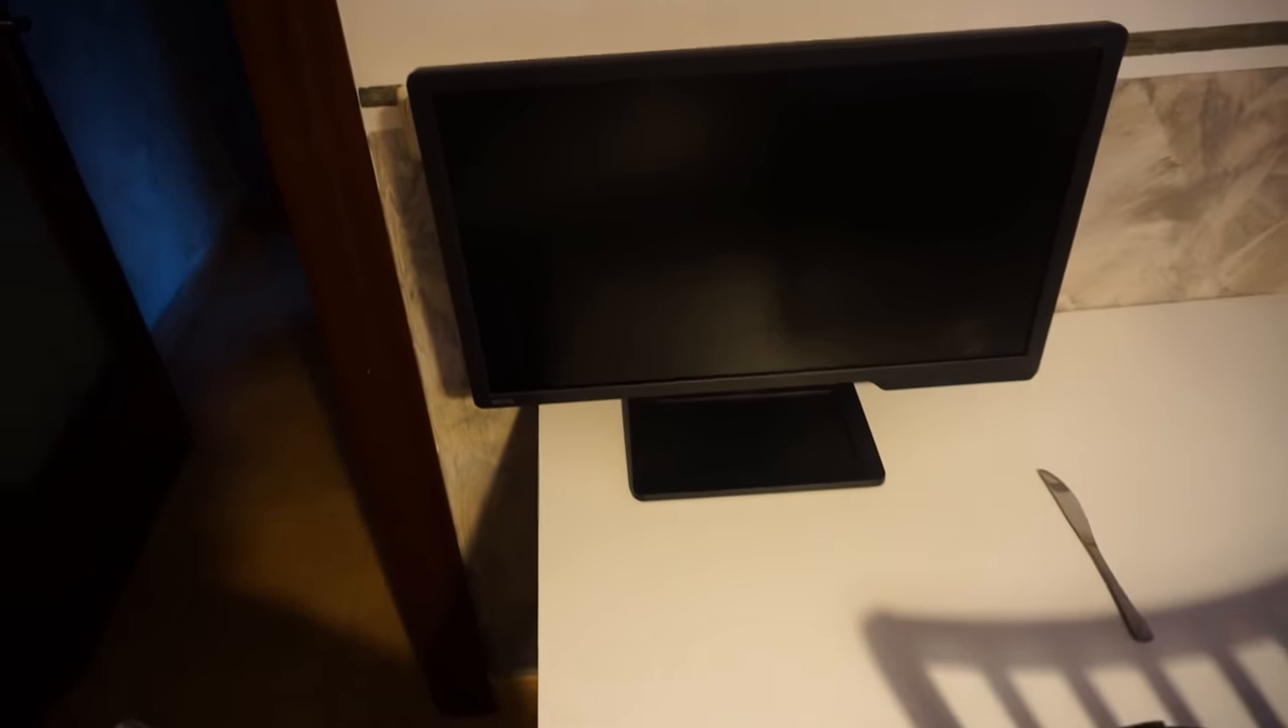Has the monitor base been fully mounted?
Yes.